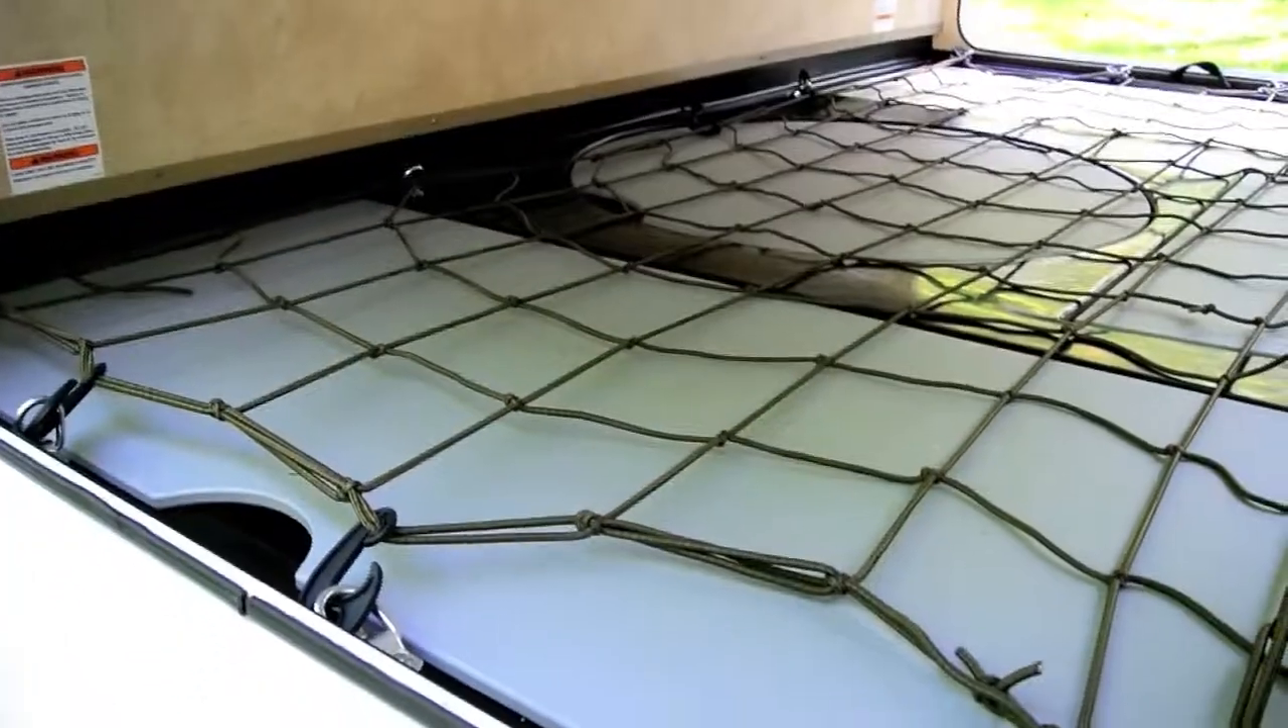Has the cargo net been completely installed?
Yes.